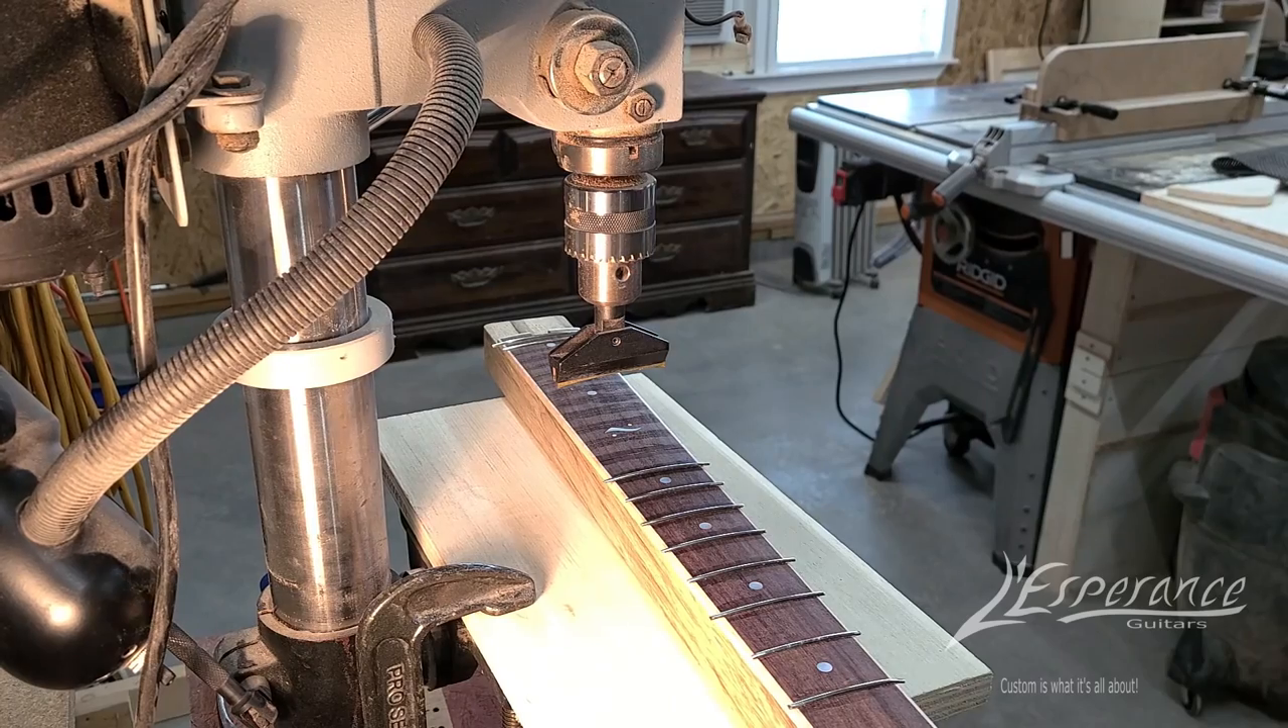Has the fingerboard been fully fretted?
No.